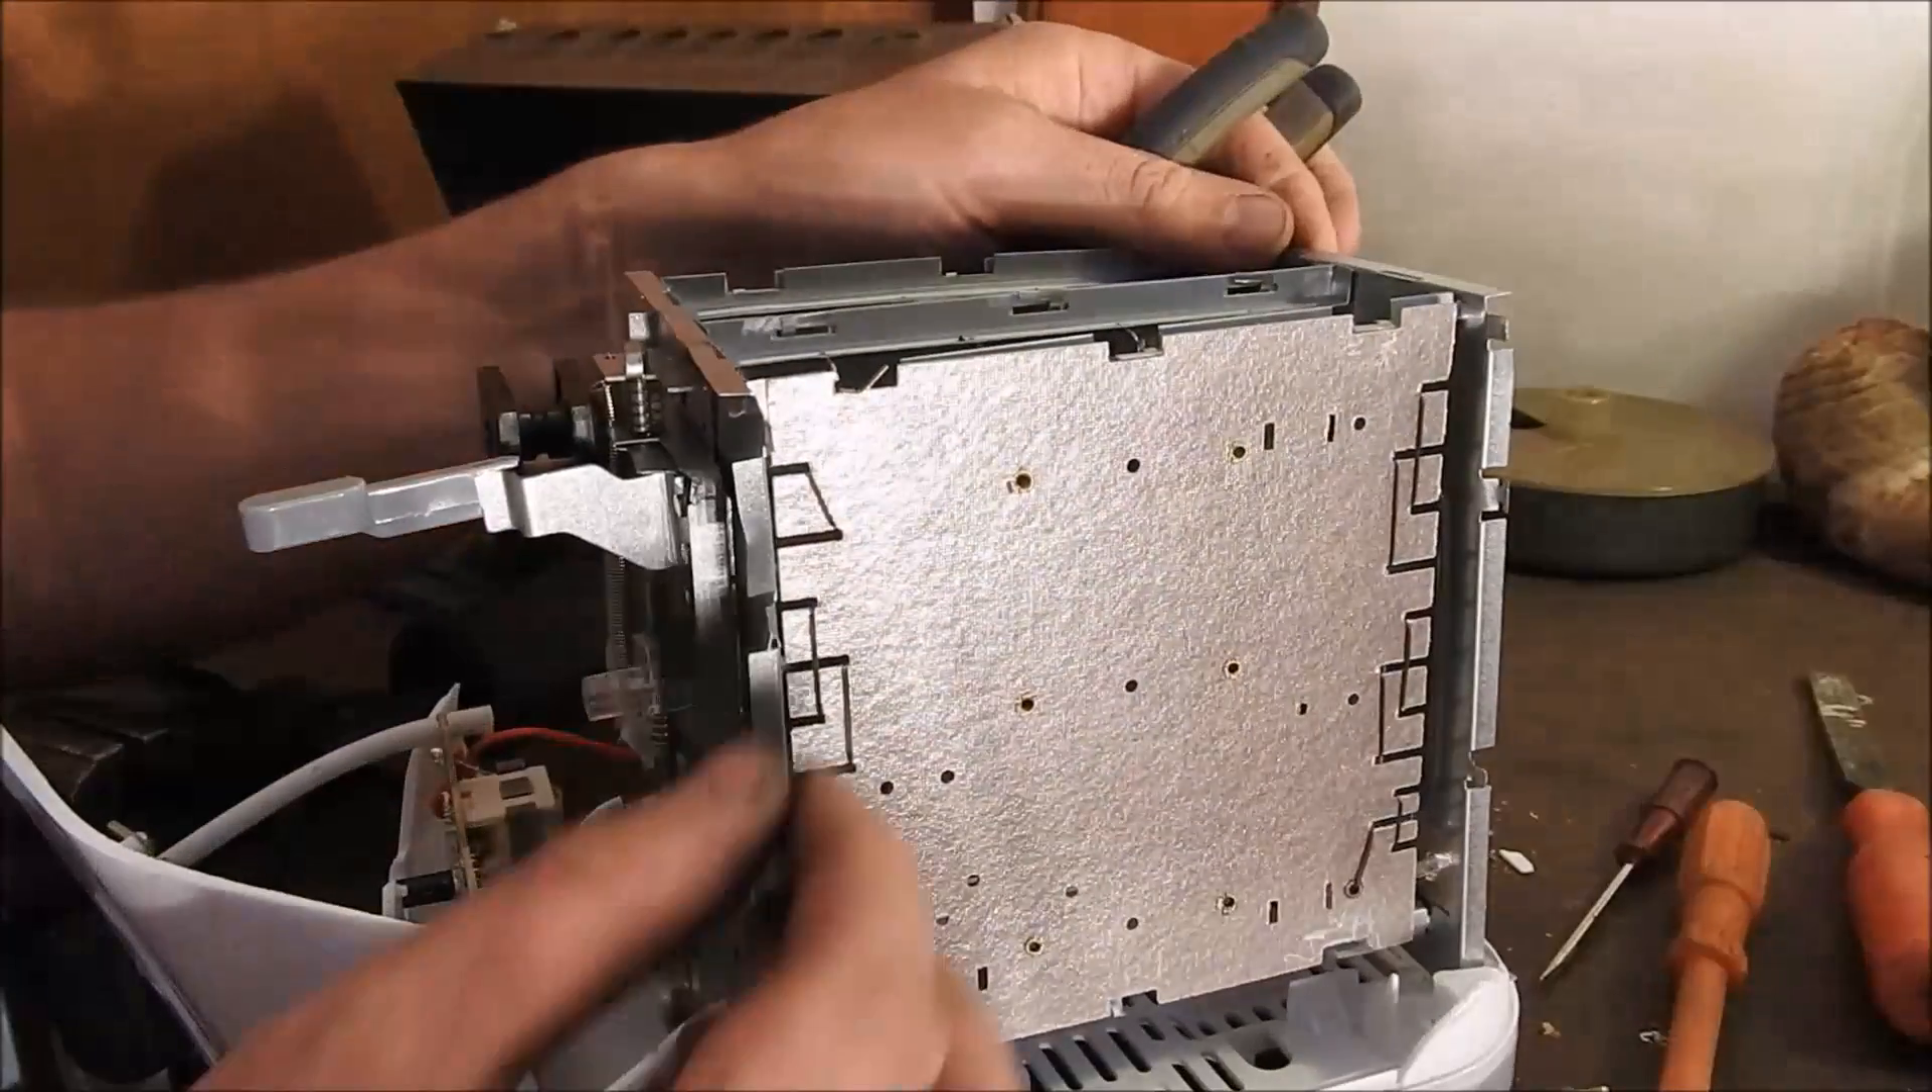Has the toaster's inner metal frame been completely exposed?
Yes.